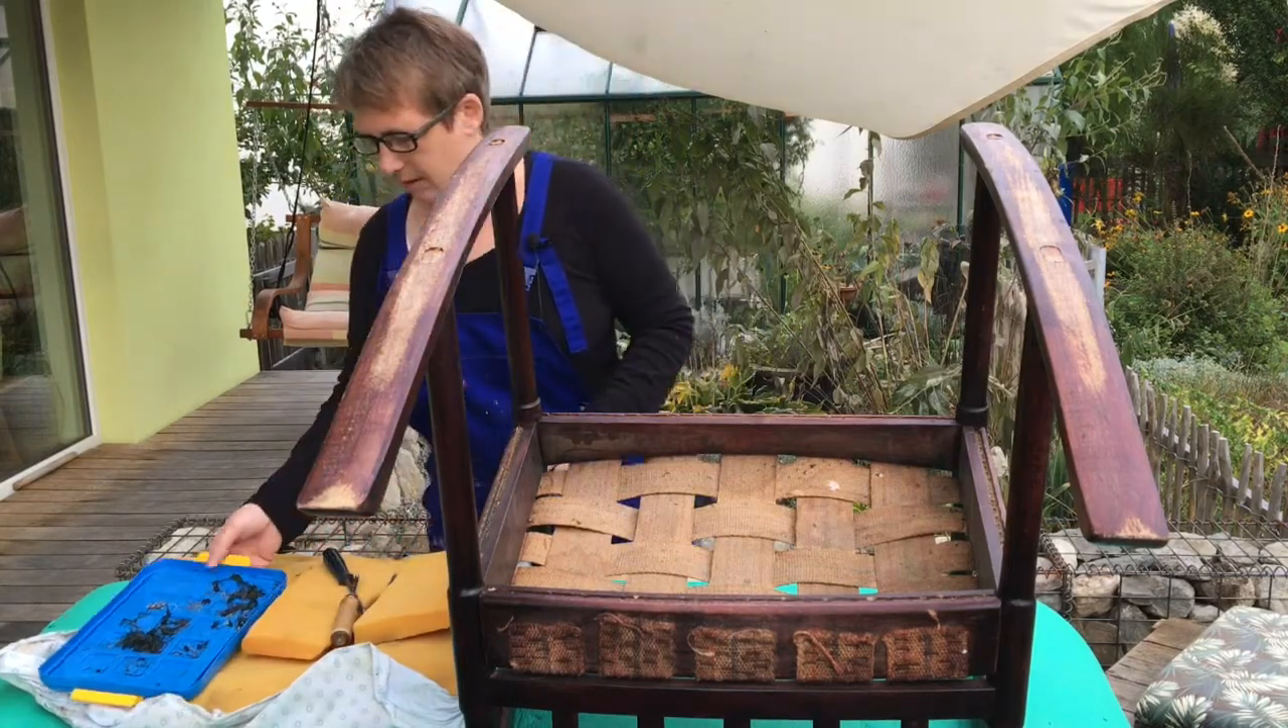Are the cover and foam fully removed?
Yes.